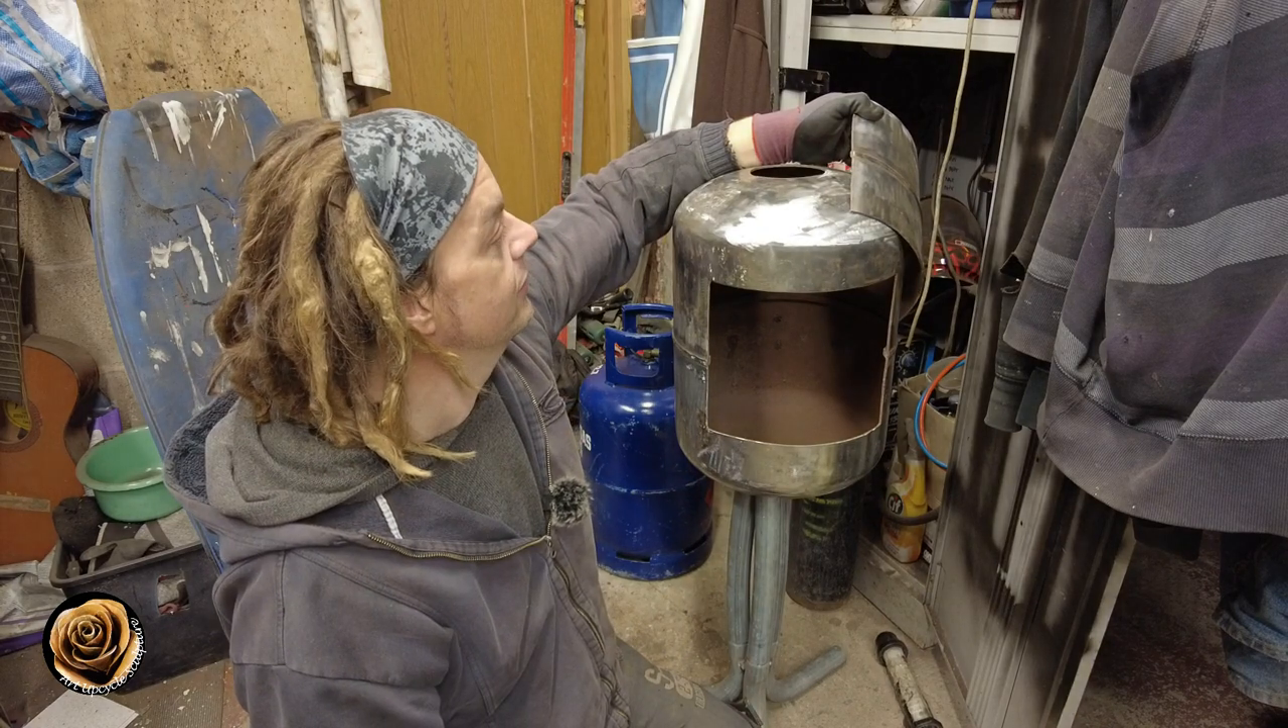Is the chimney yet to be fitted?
Yes.